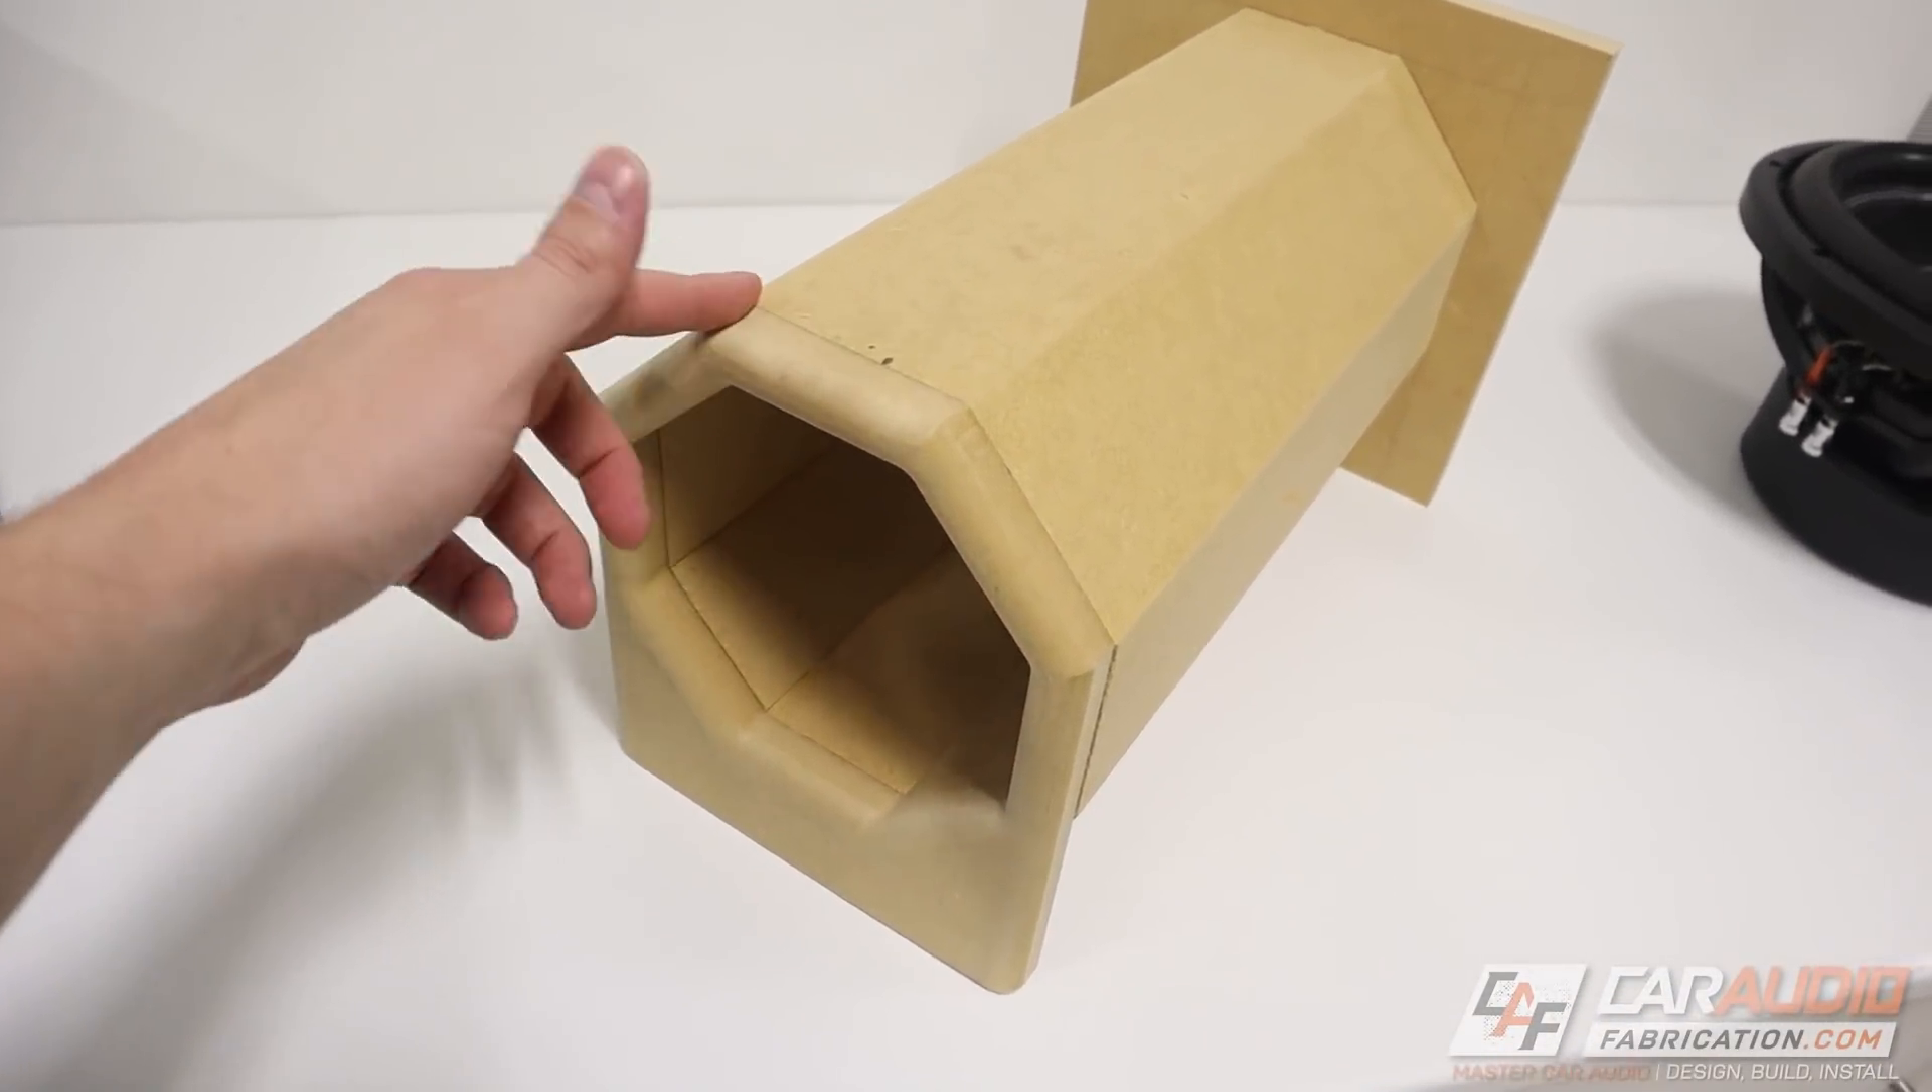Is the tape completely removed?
Yes.